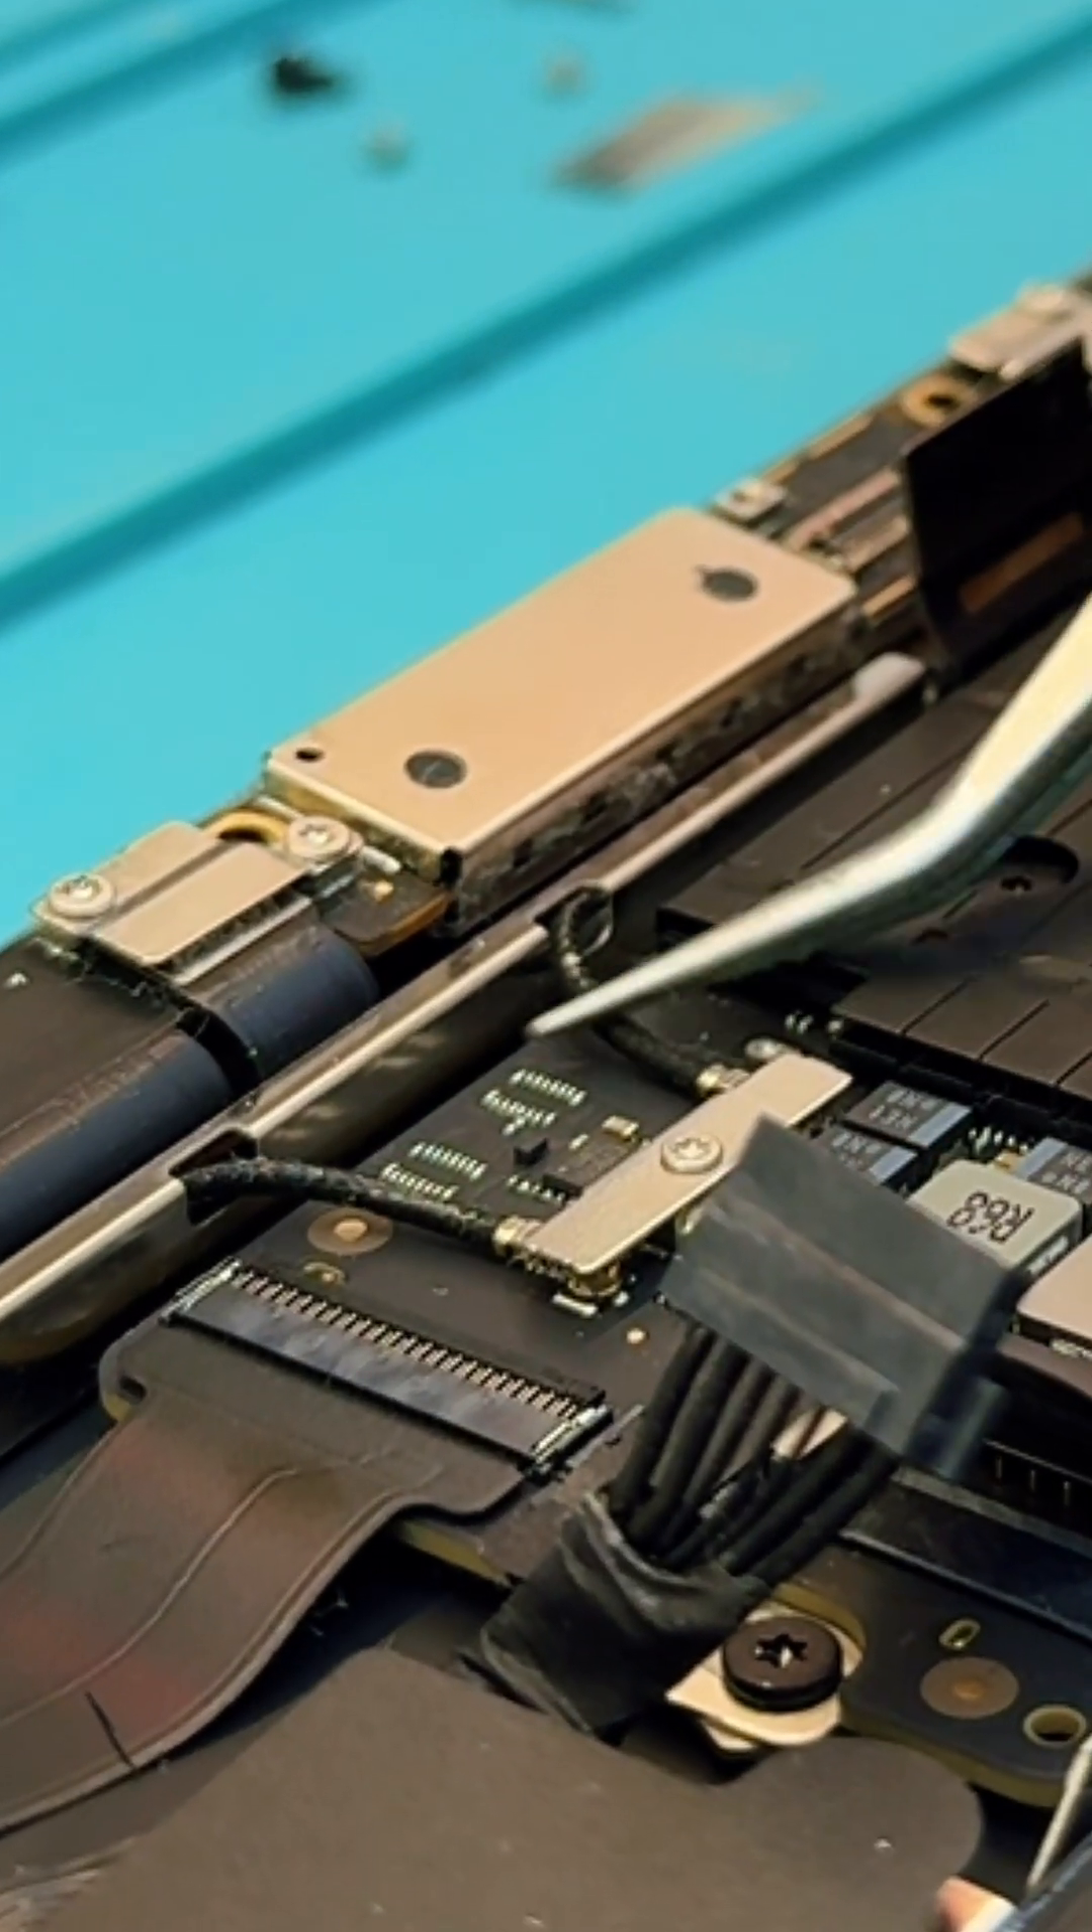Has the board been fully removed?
No.